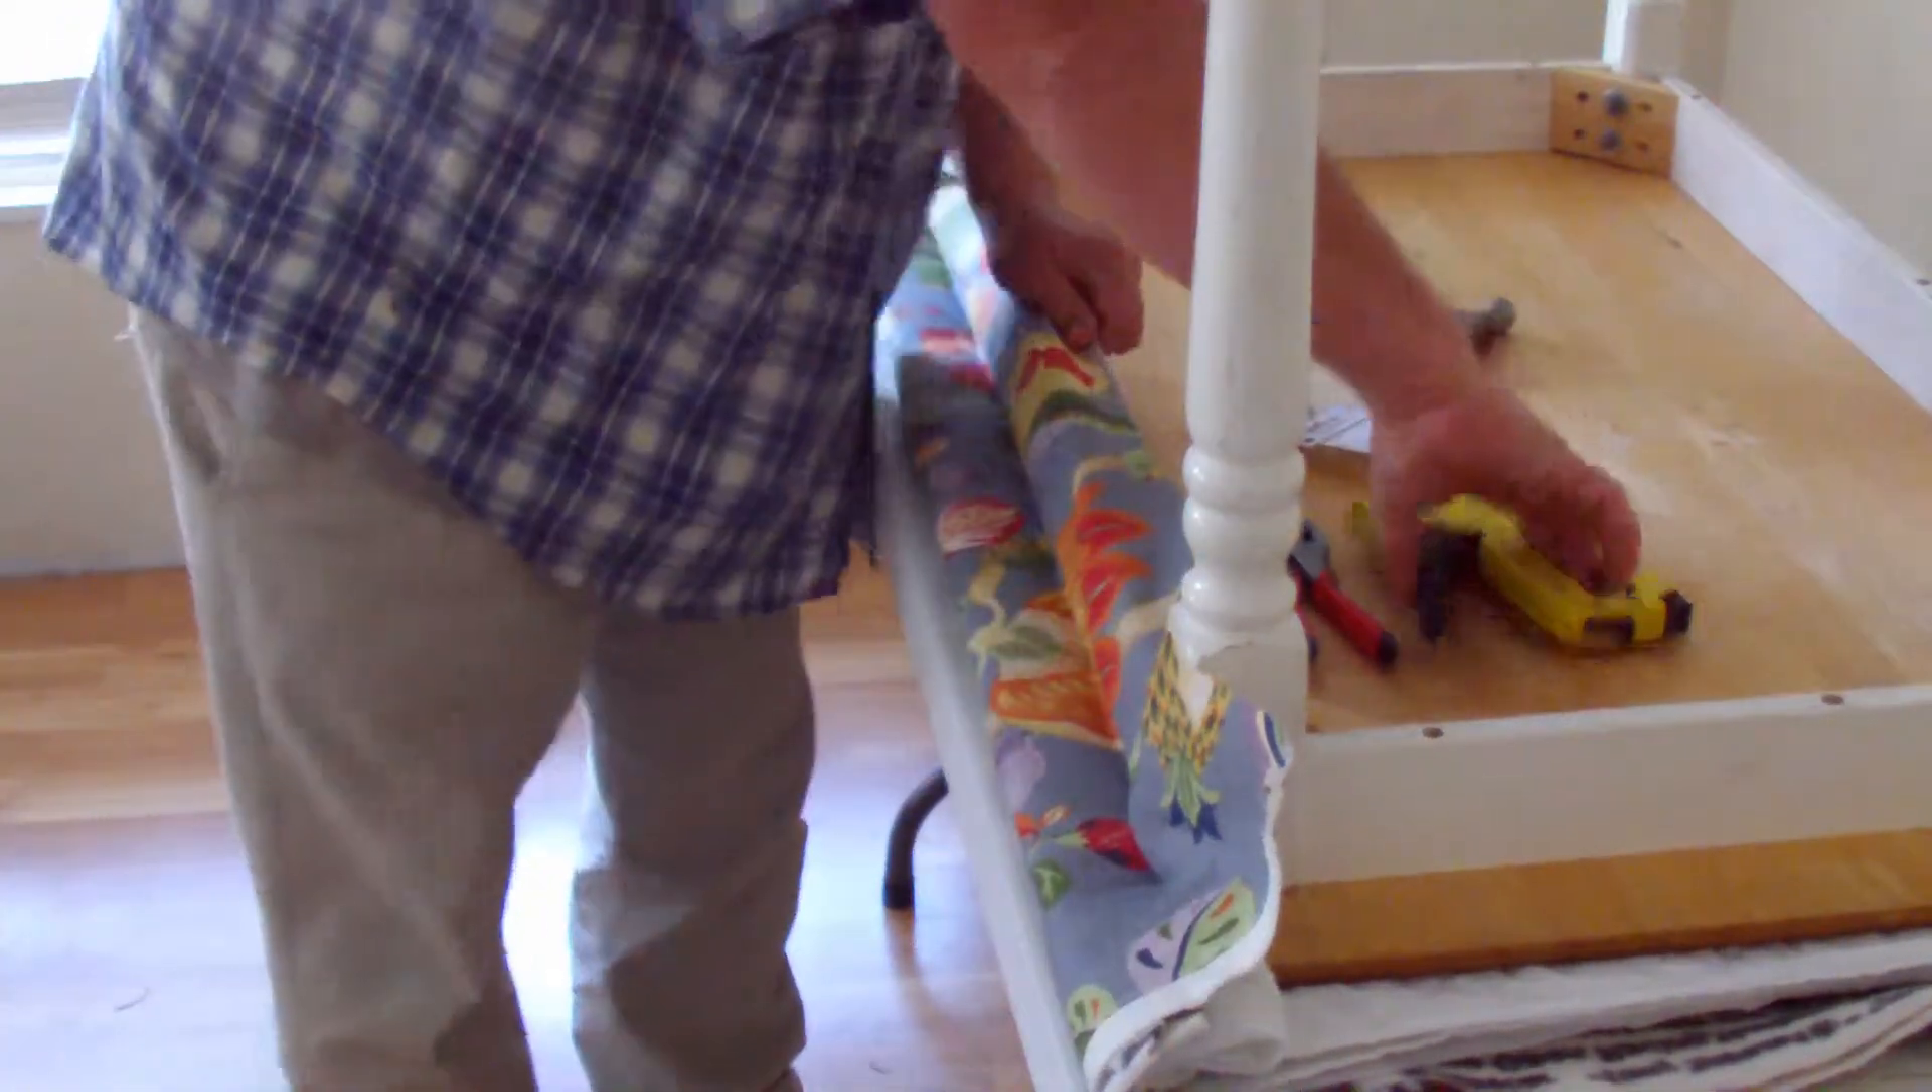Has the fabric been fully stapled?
No.